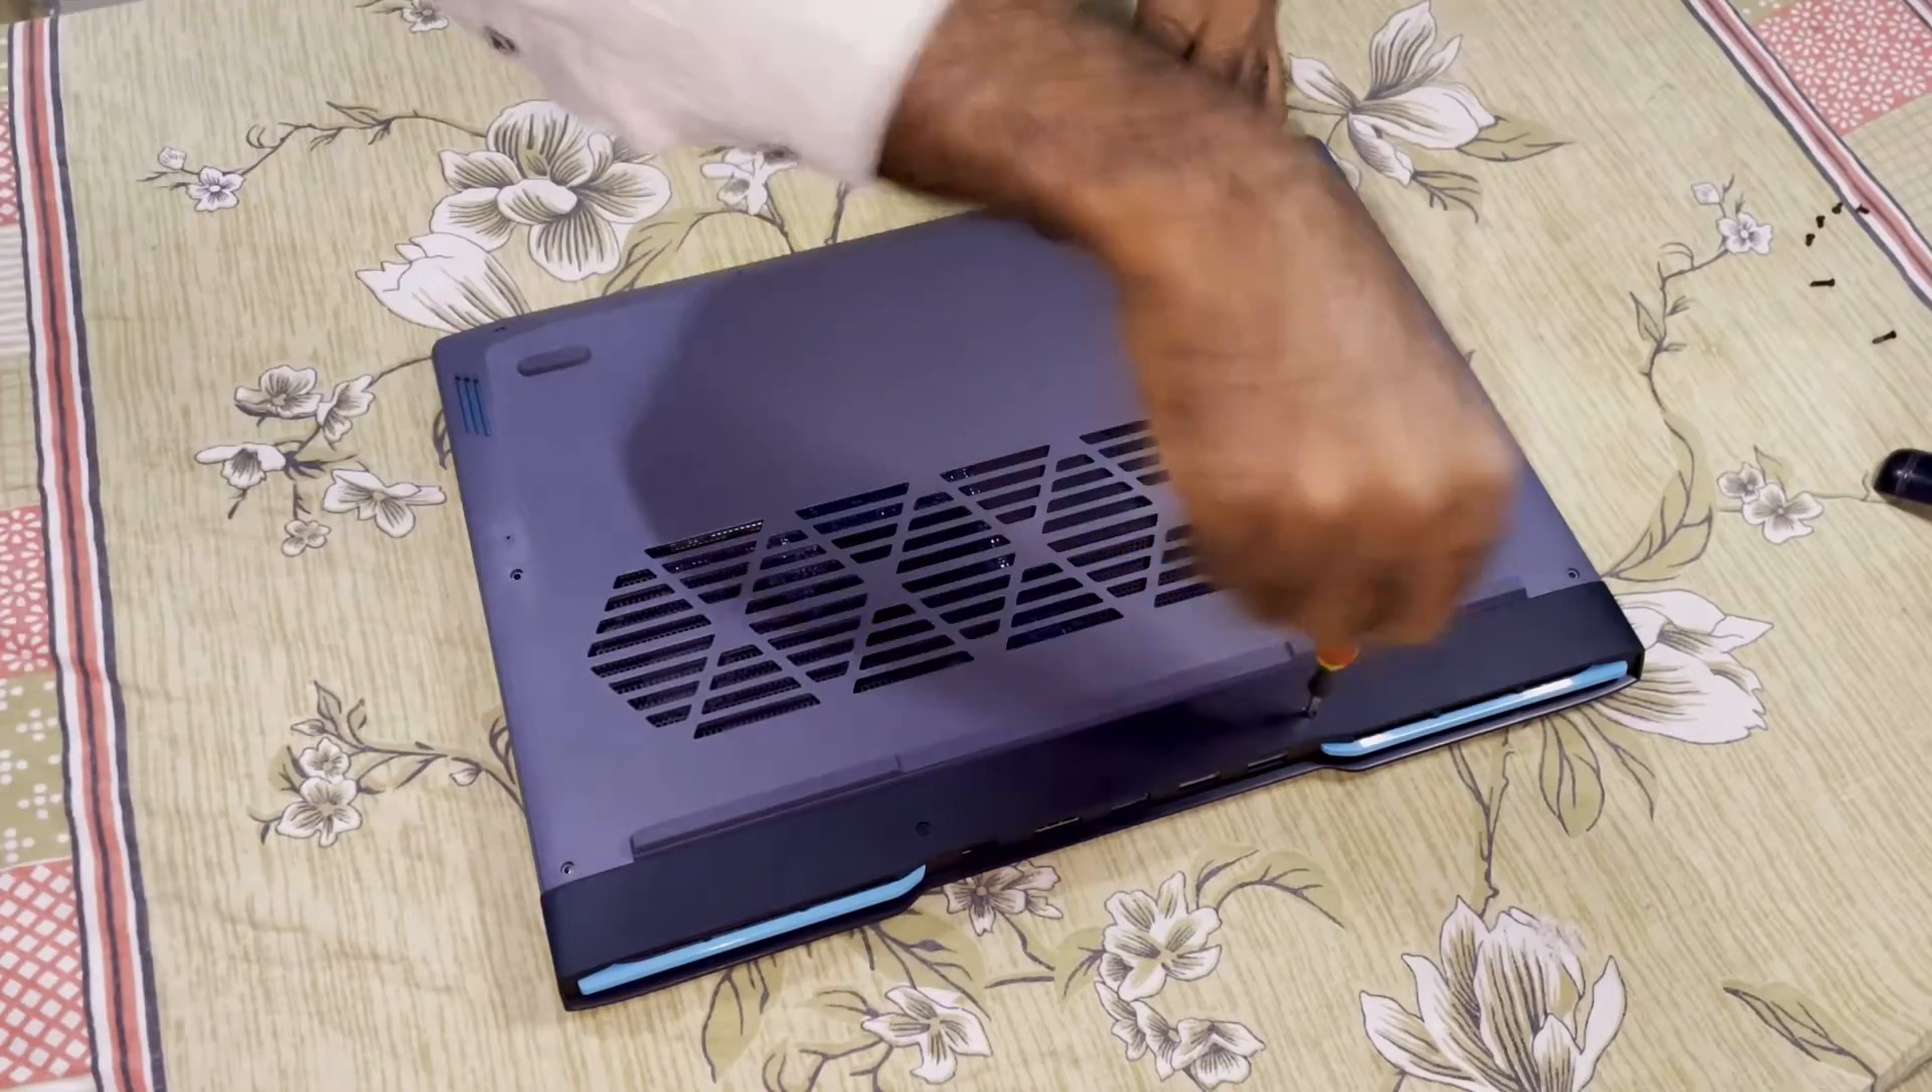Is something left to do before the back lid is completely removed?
Yes.